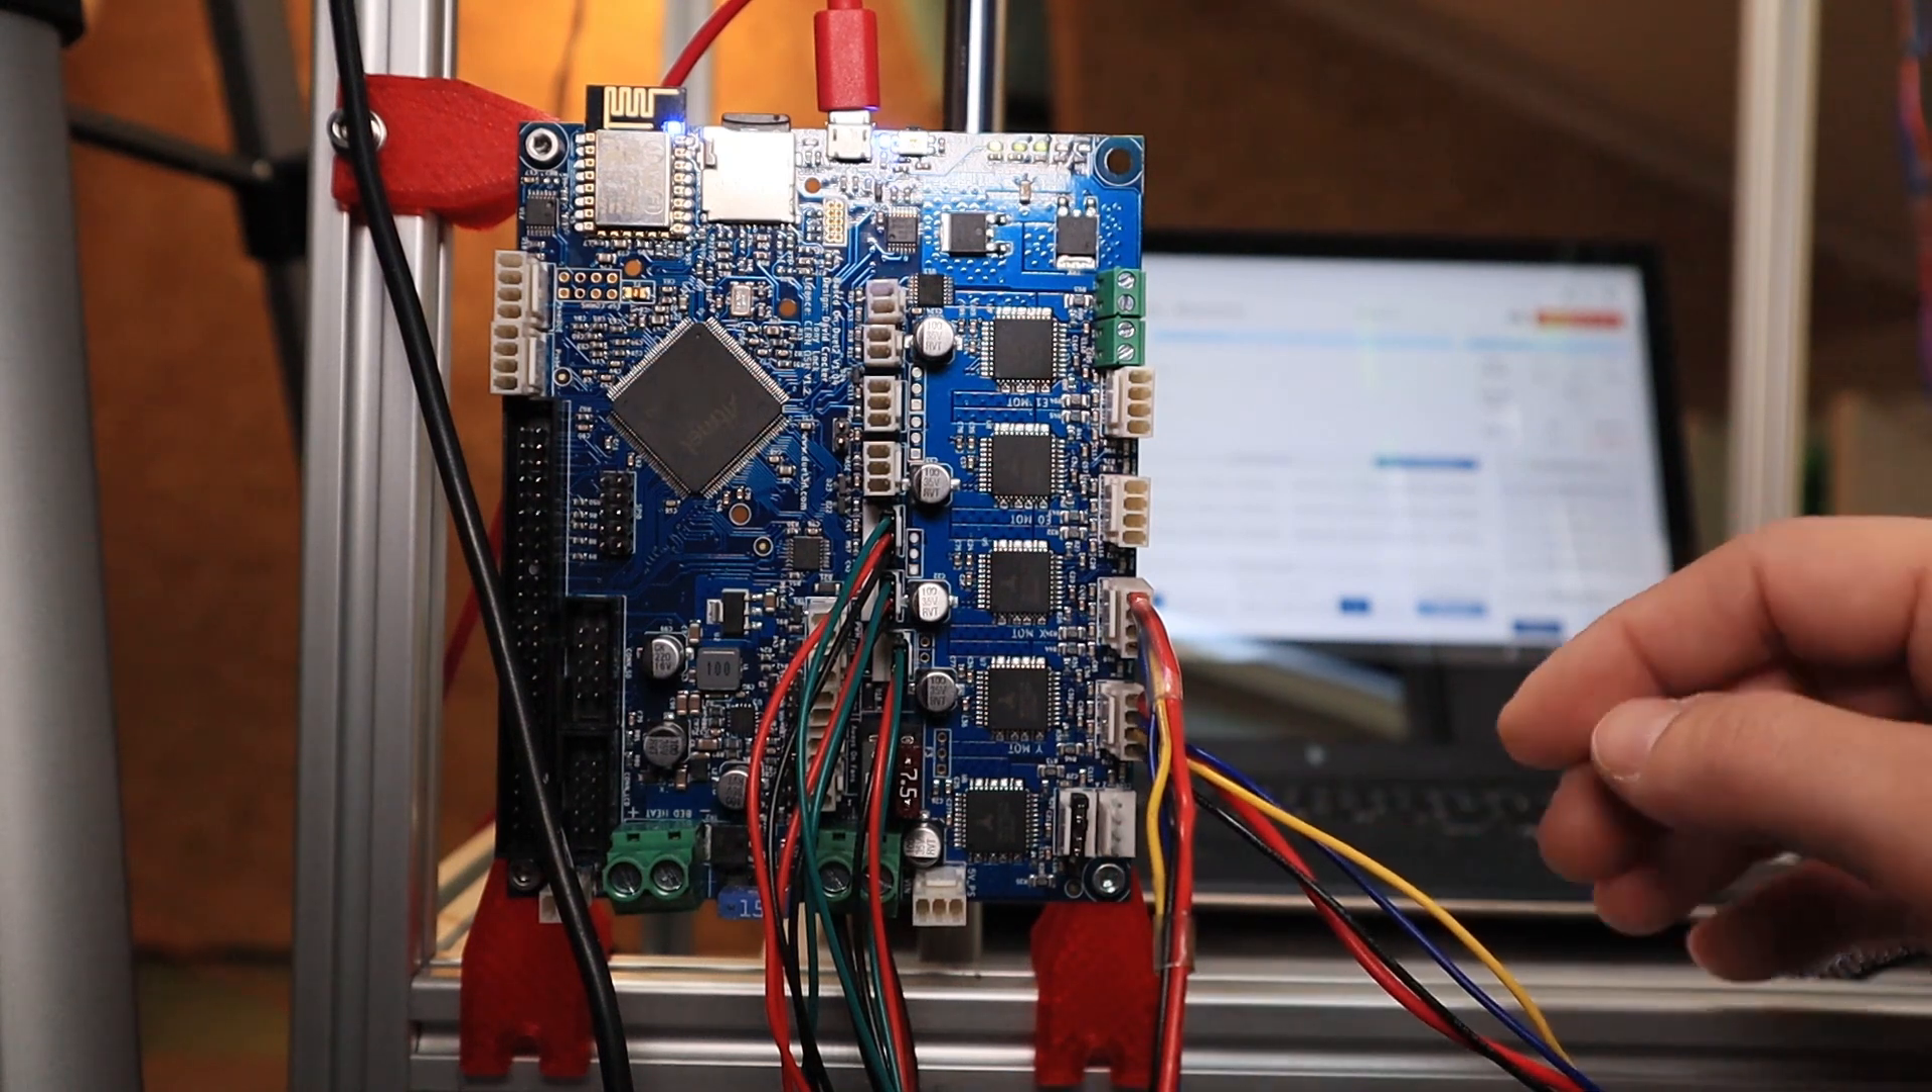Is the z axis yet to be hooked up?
Yes.